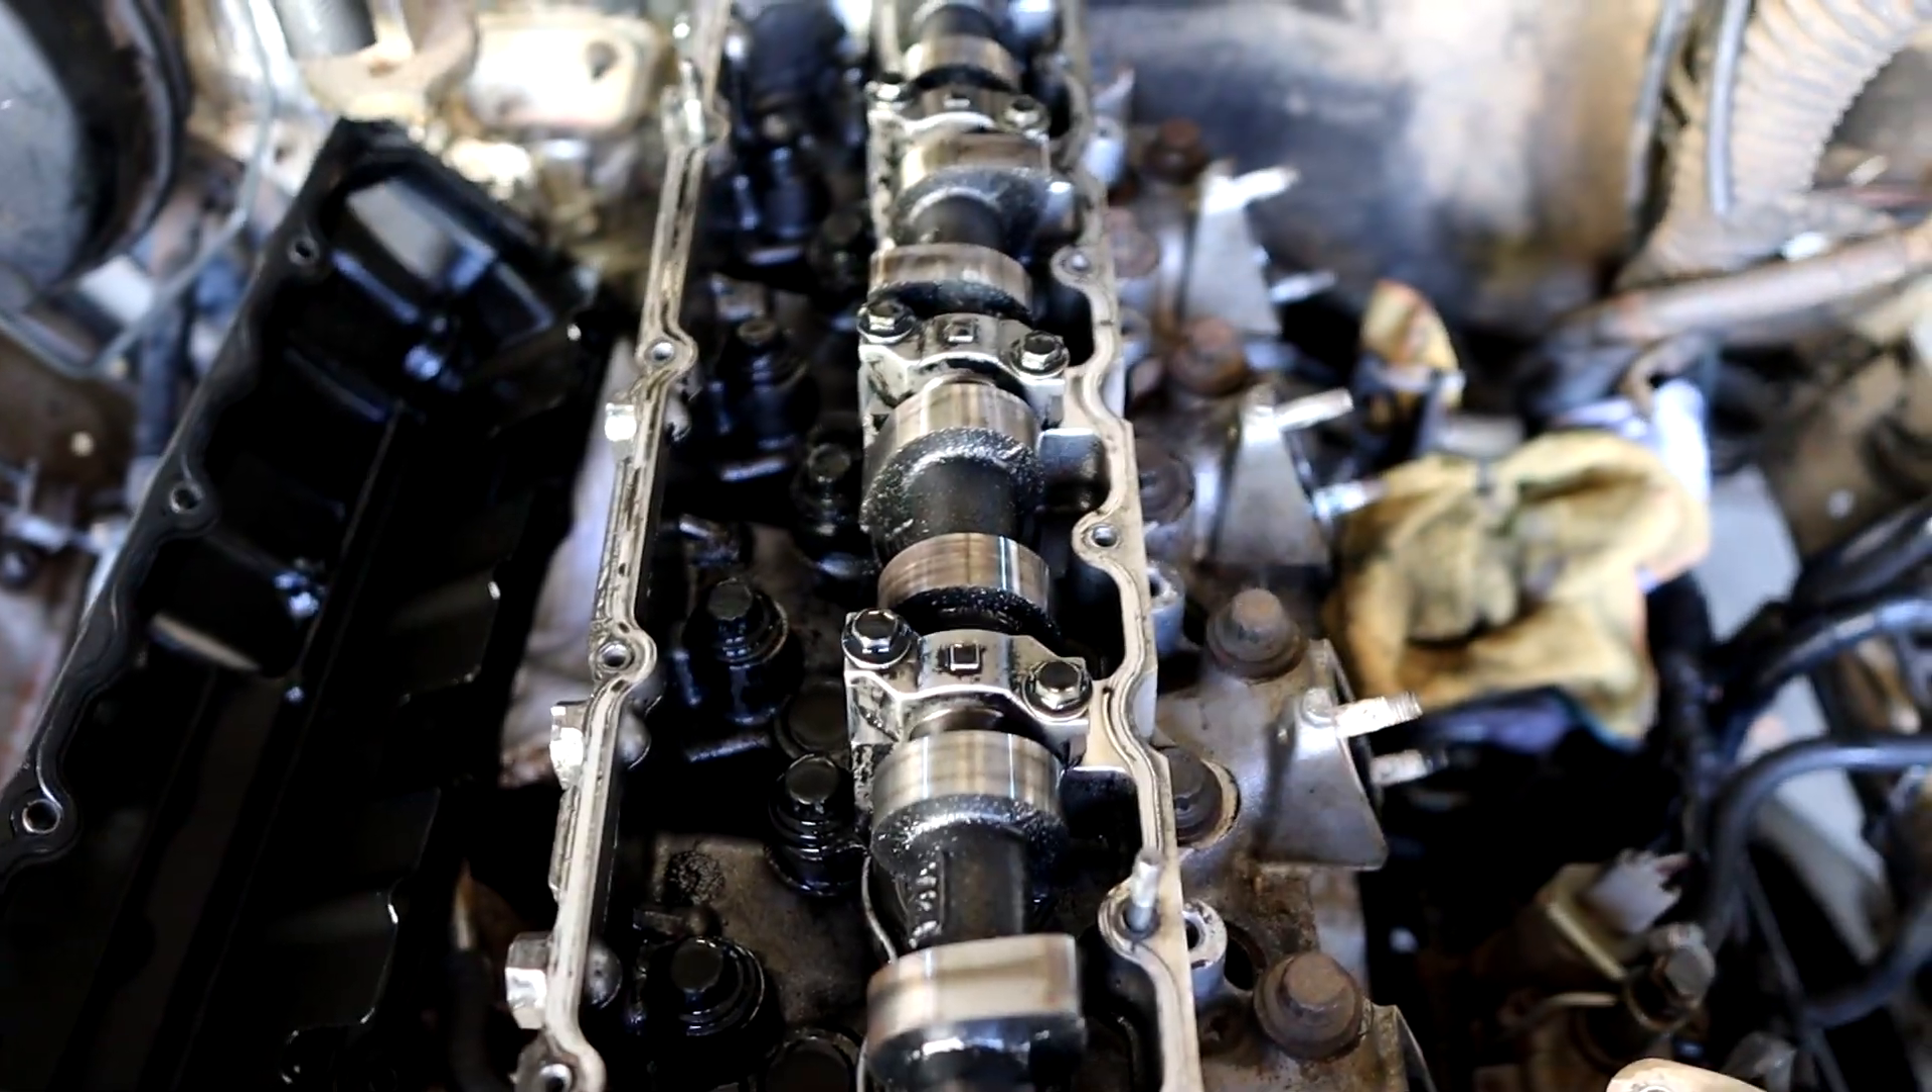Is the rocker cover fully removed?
Yes.